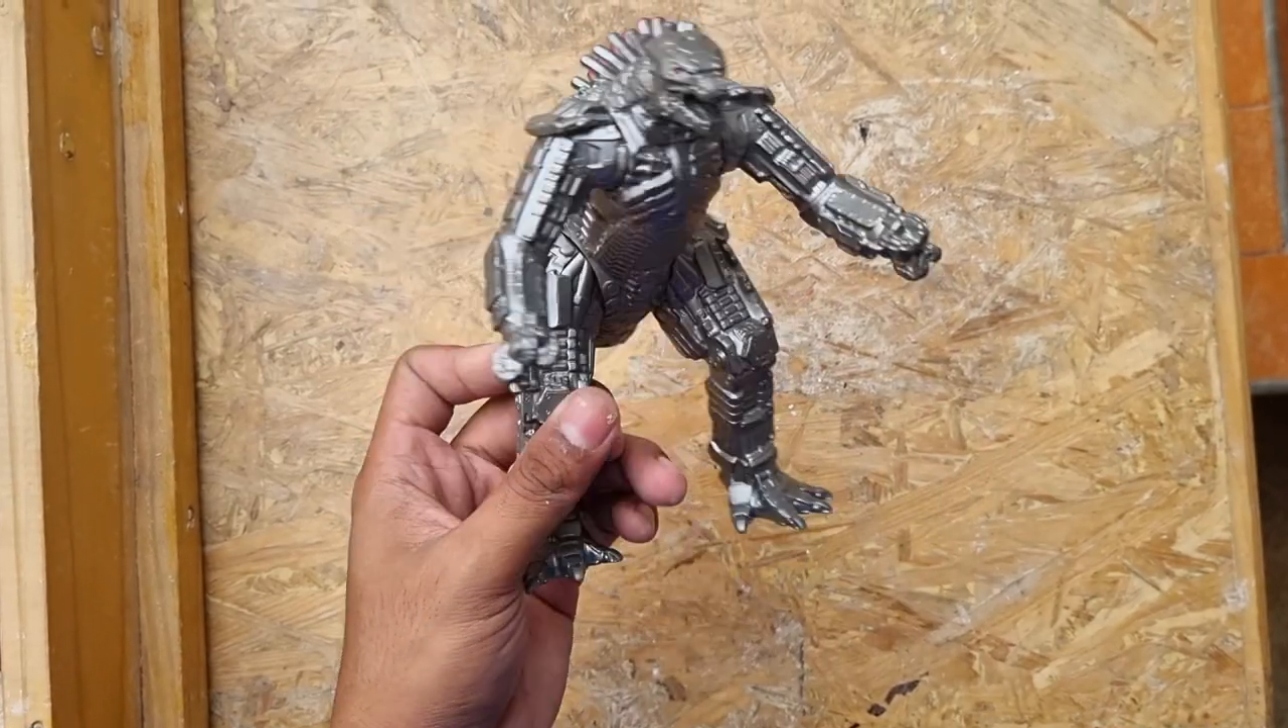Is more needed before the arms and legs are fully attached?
No.